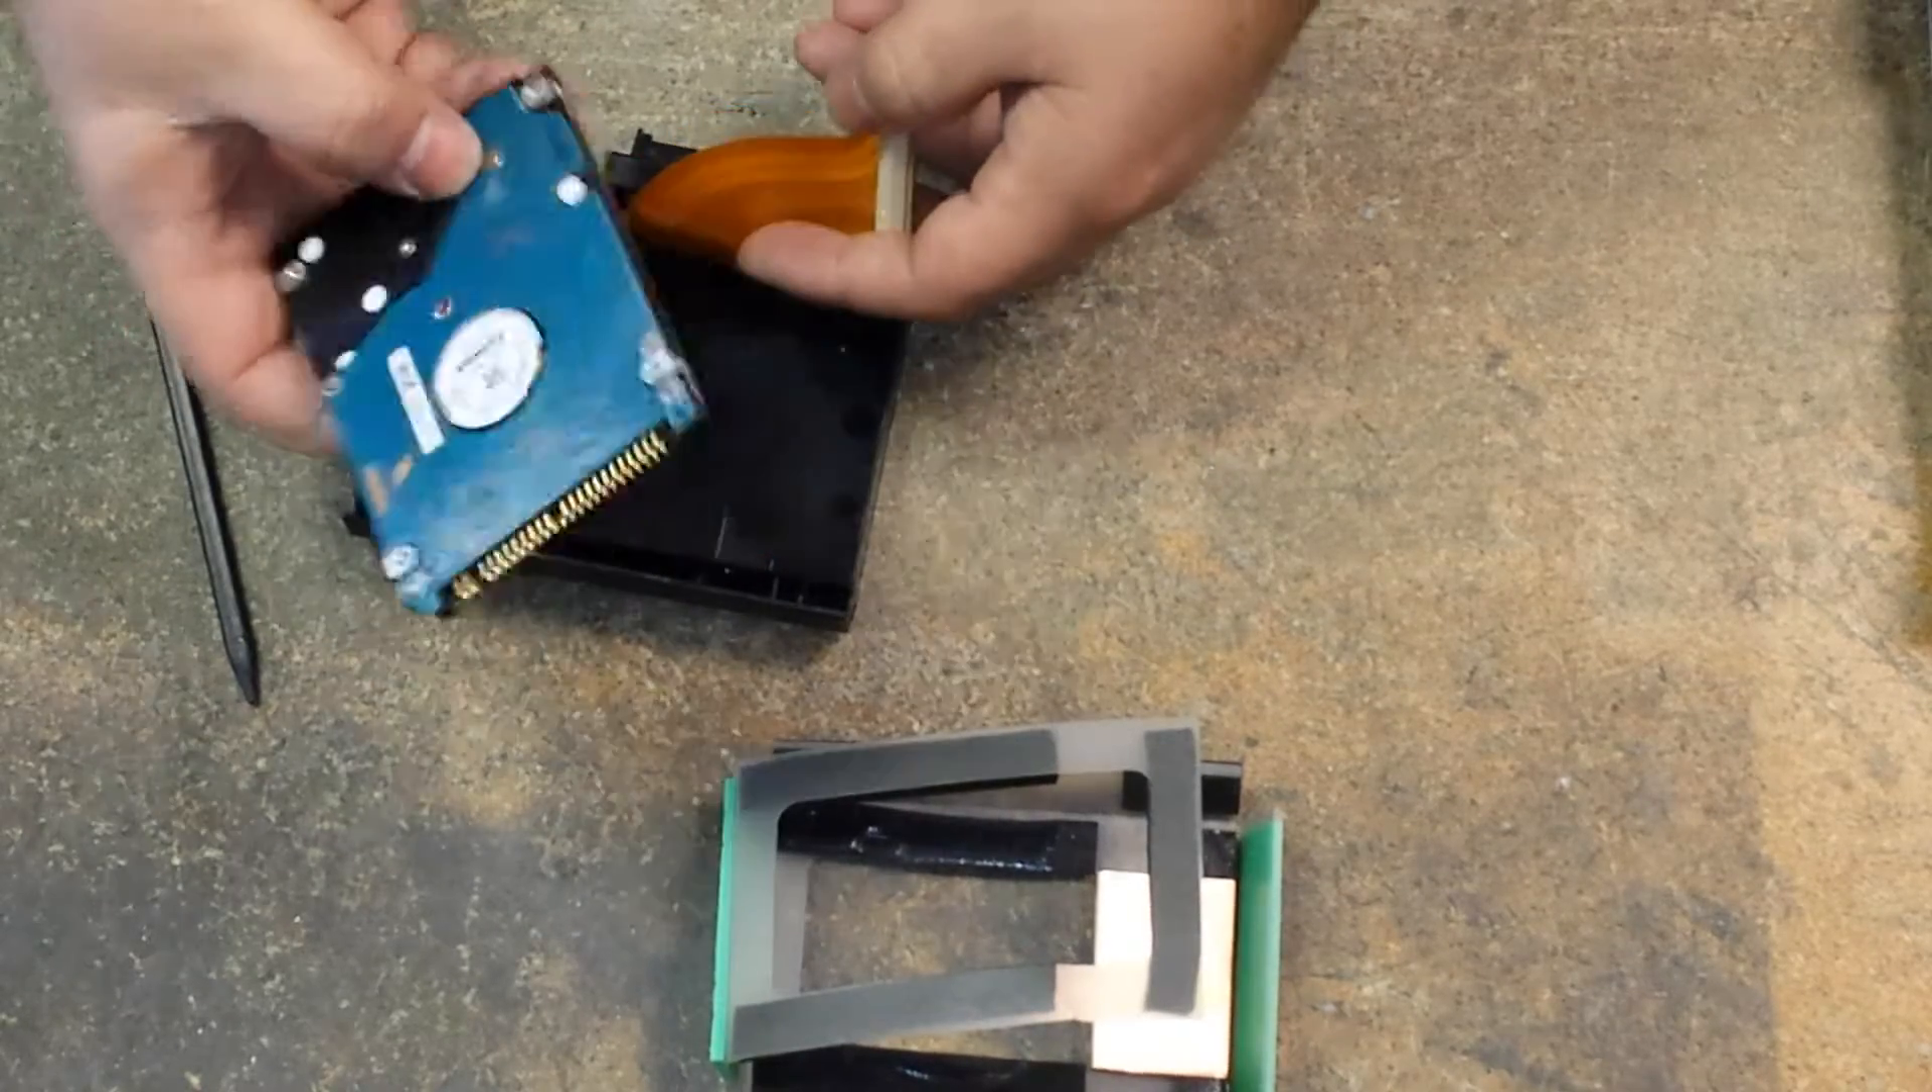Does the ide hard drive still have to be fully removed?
No.